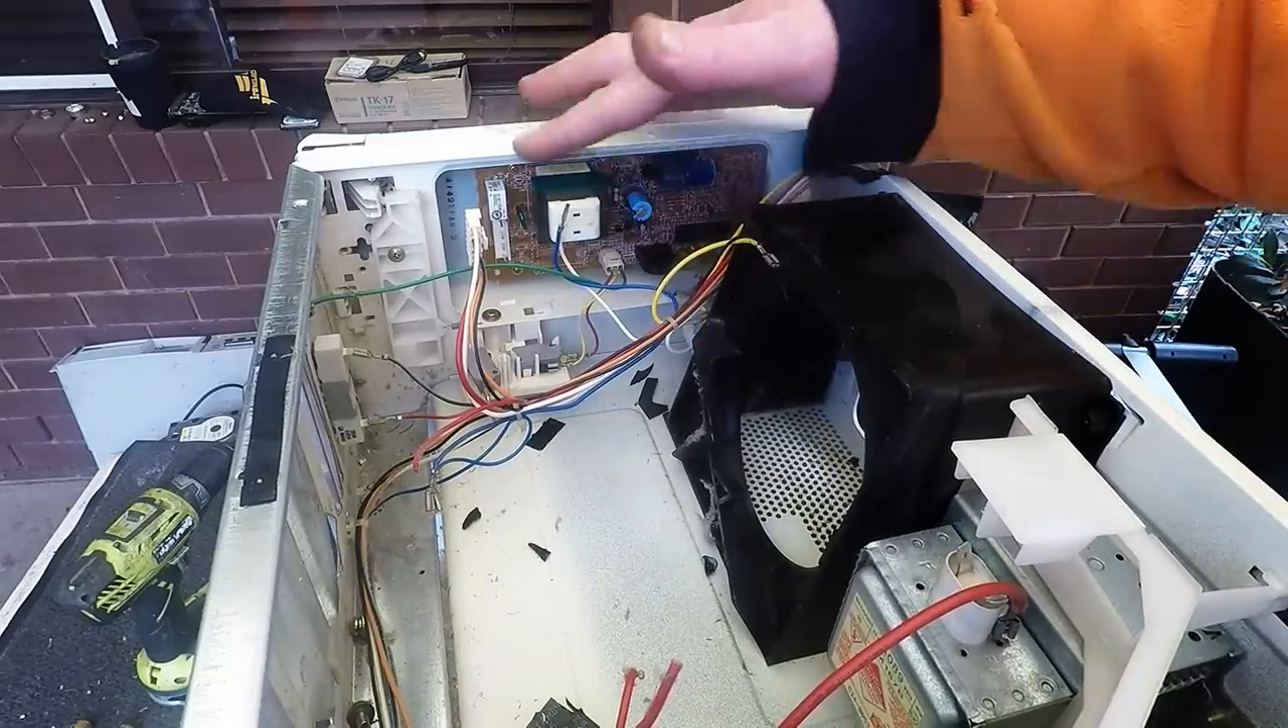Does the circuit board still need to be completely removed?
Yes.